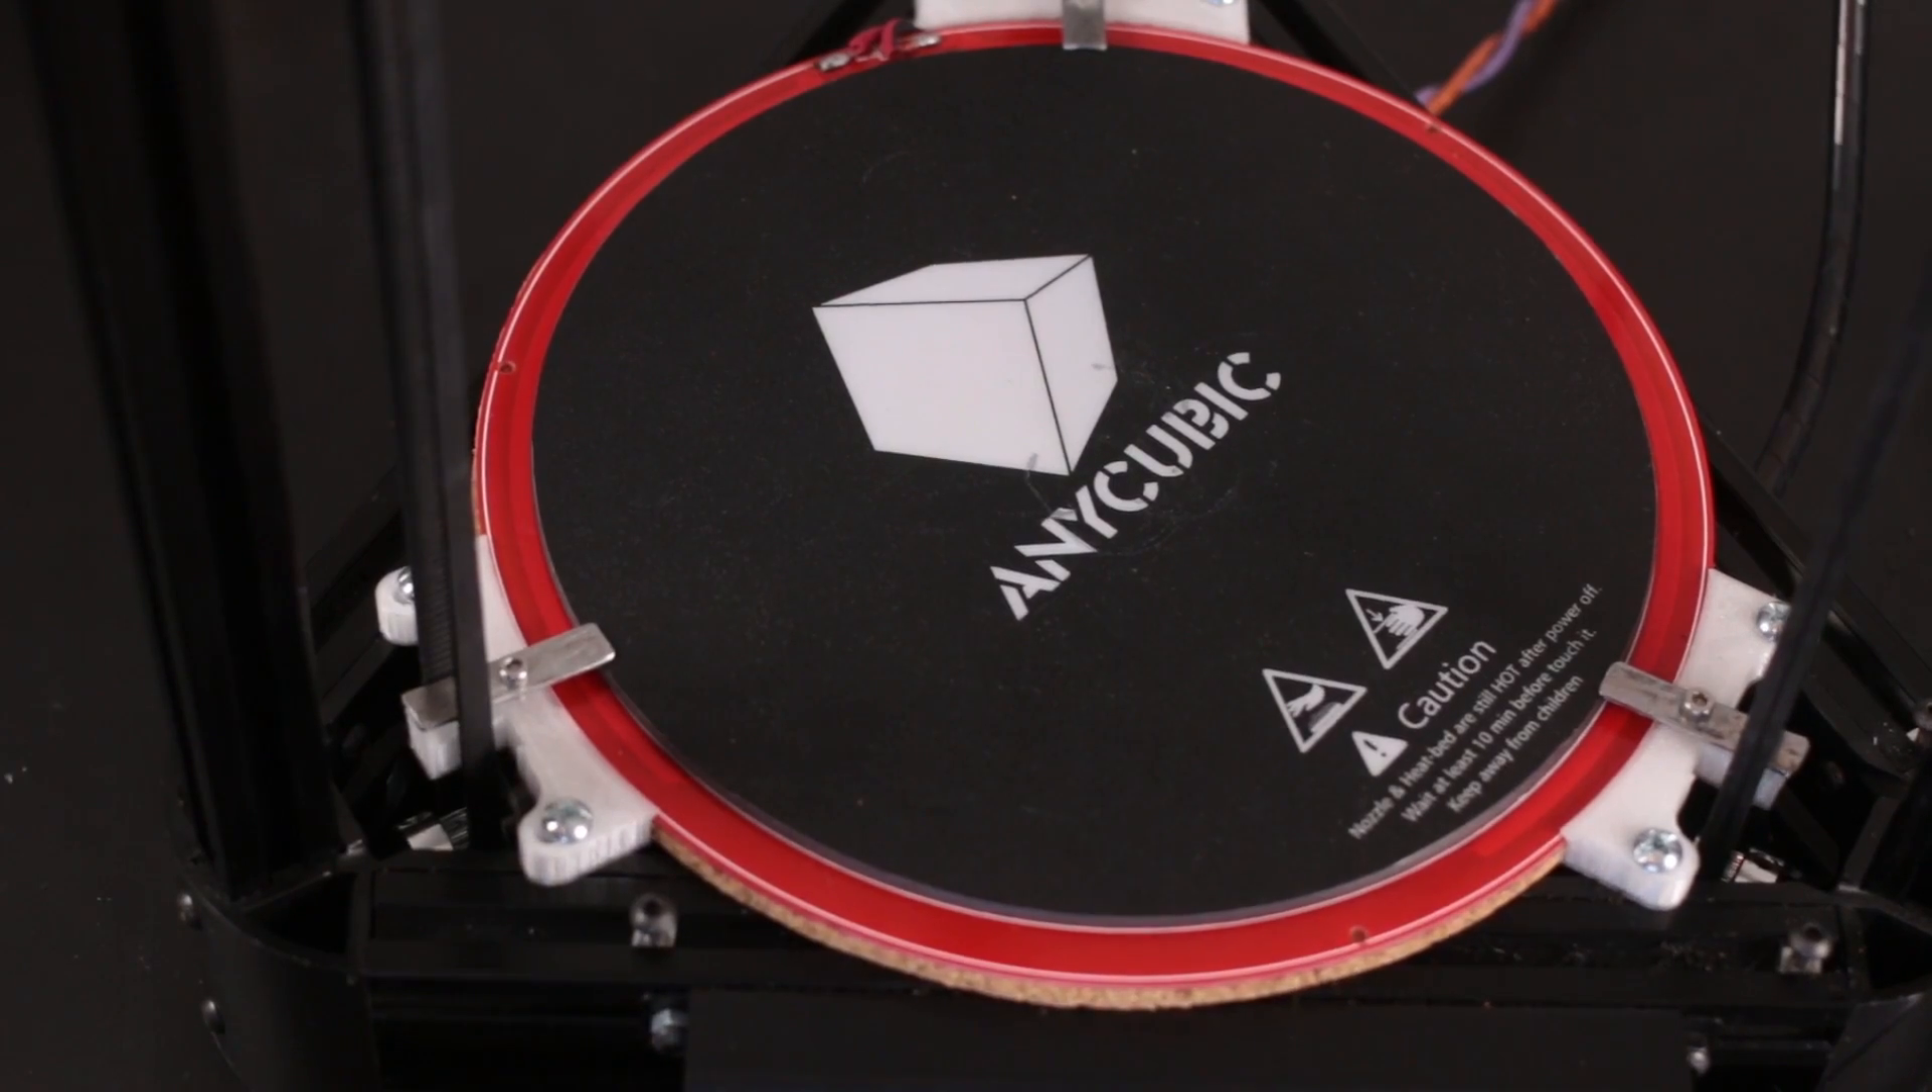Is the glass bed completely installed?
Yes.